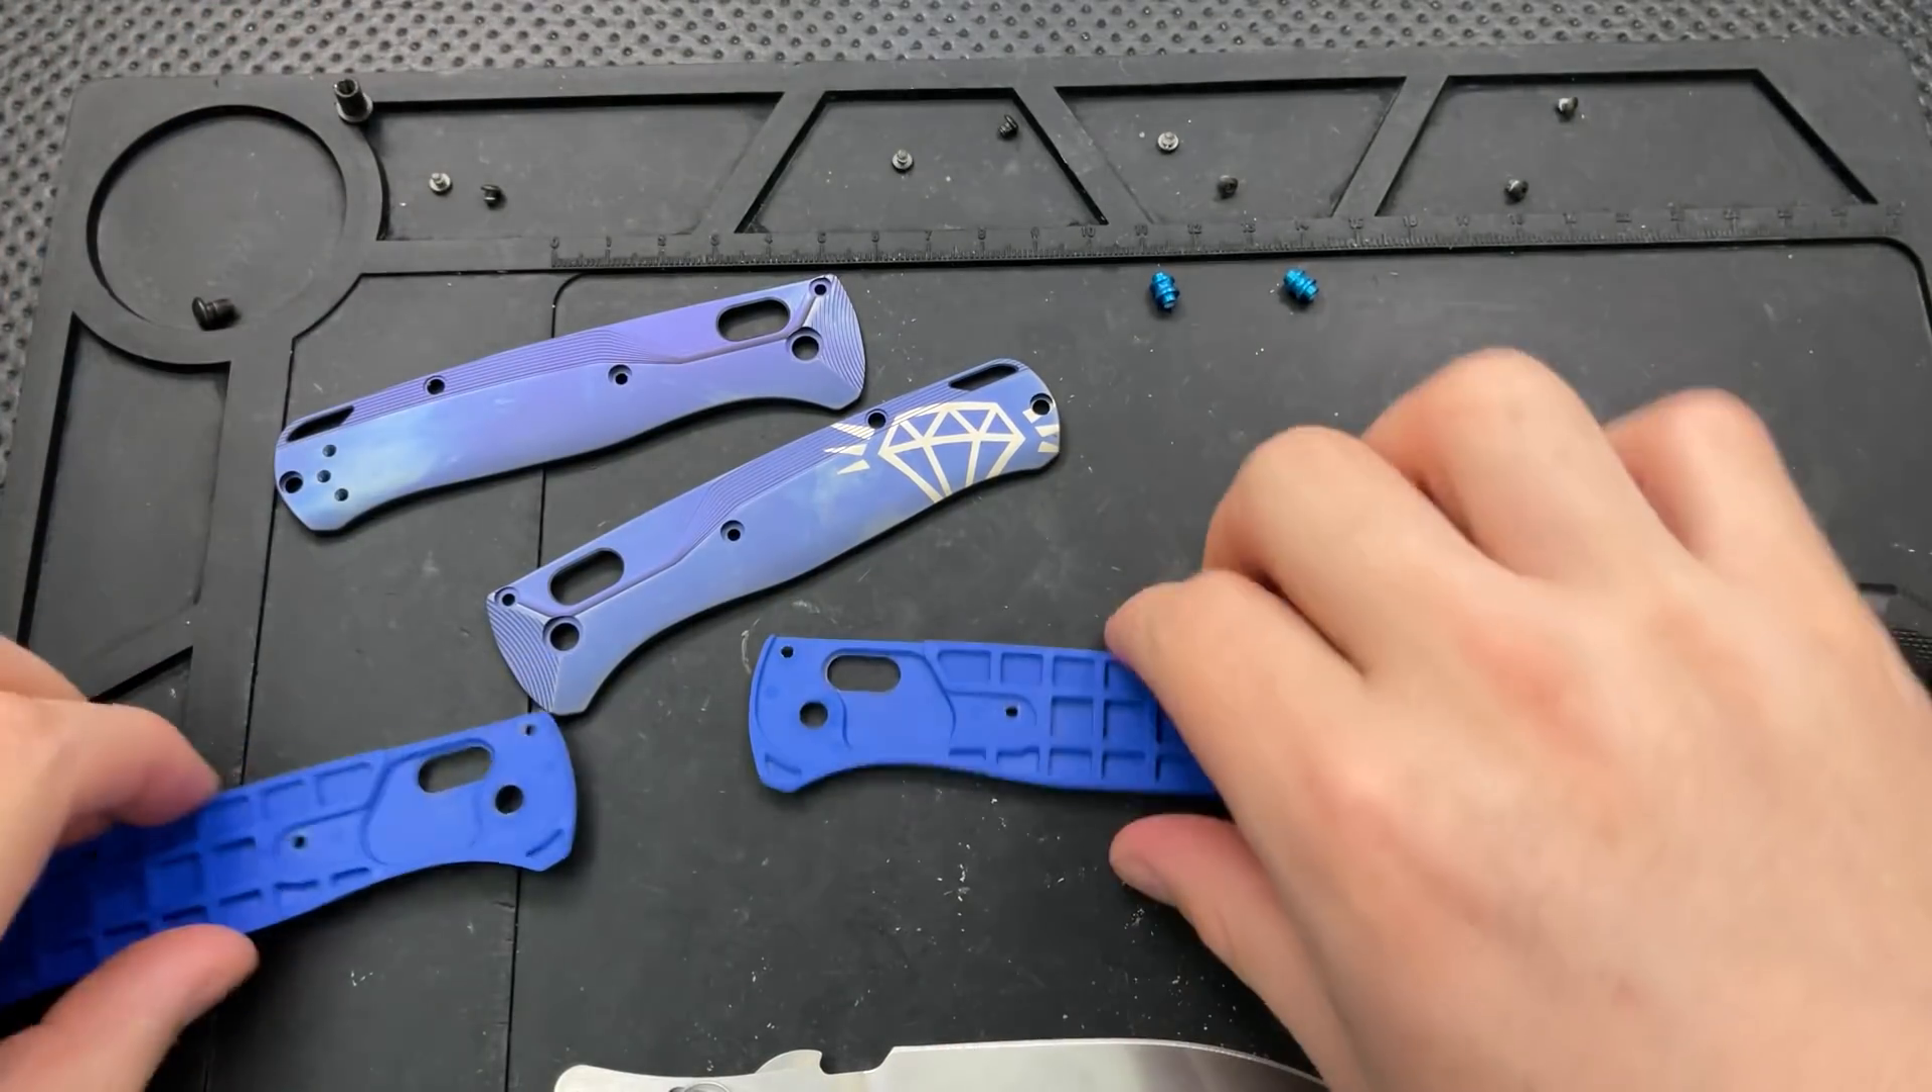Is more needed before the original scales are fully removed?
No.